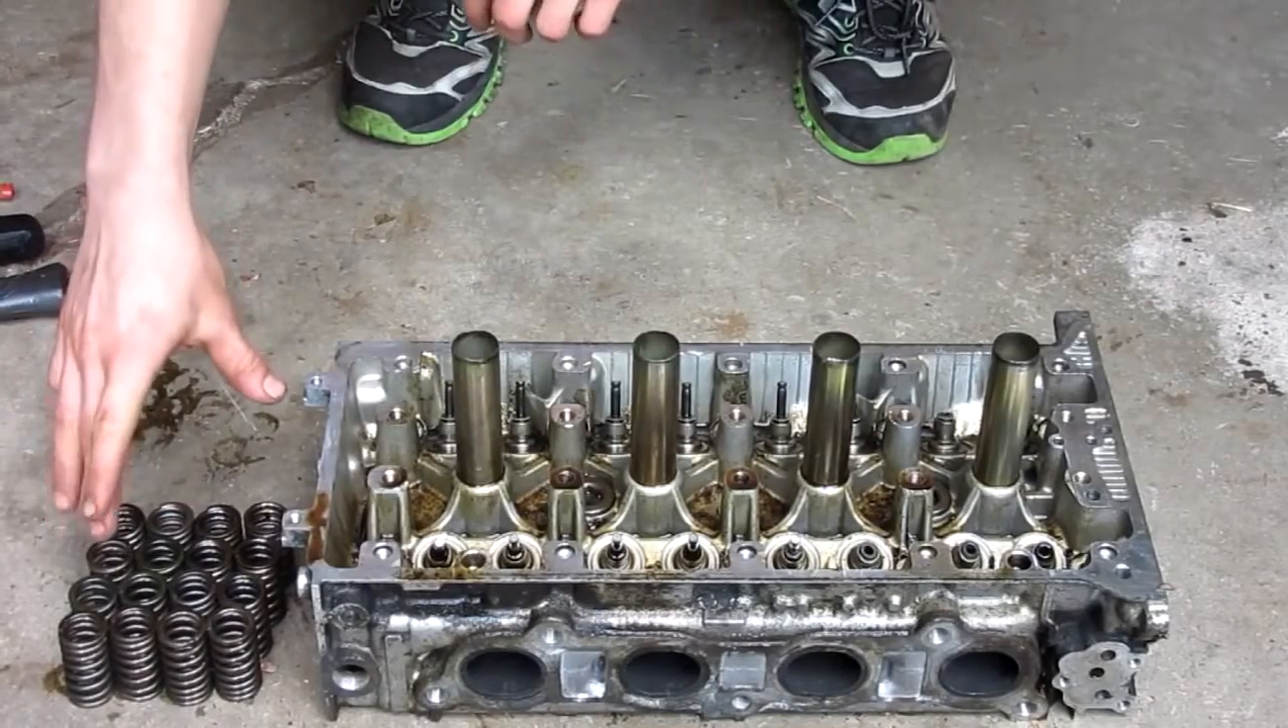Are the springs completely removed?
Yes.